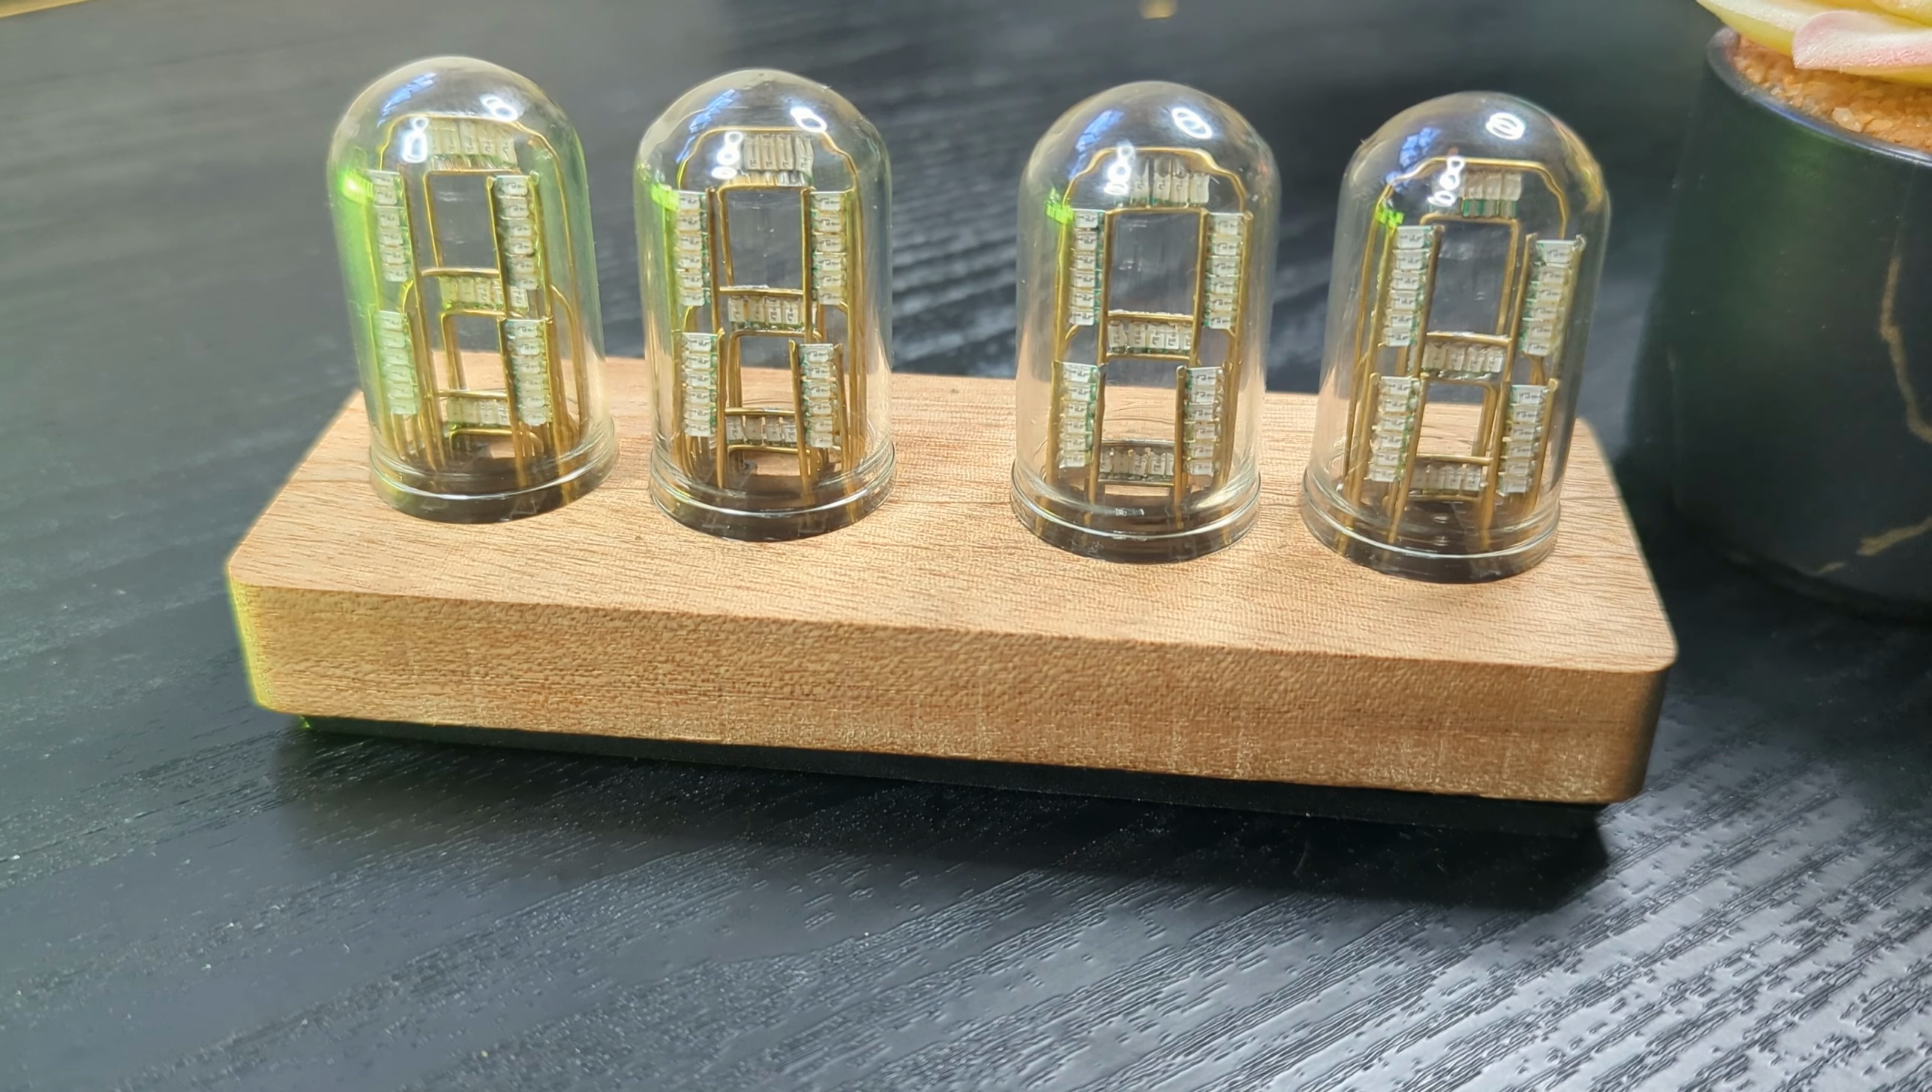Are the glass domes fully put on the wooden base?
Yes.